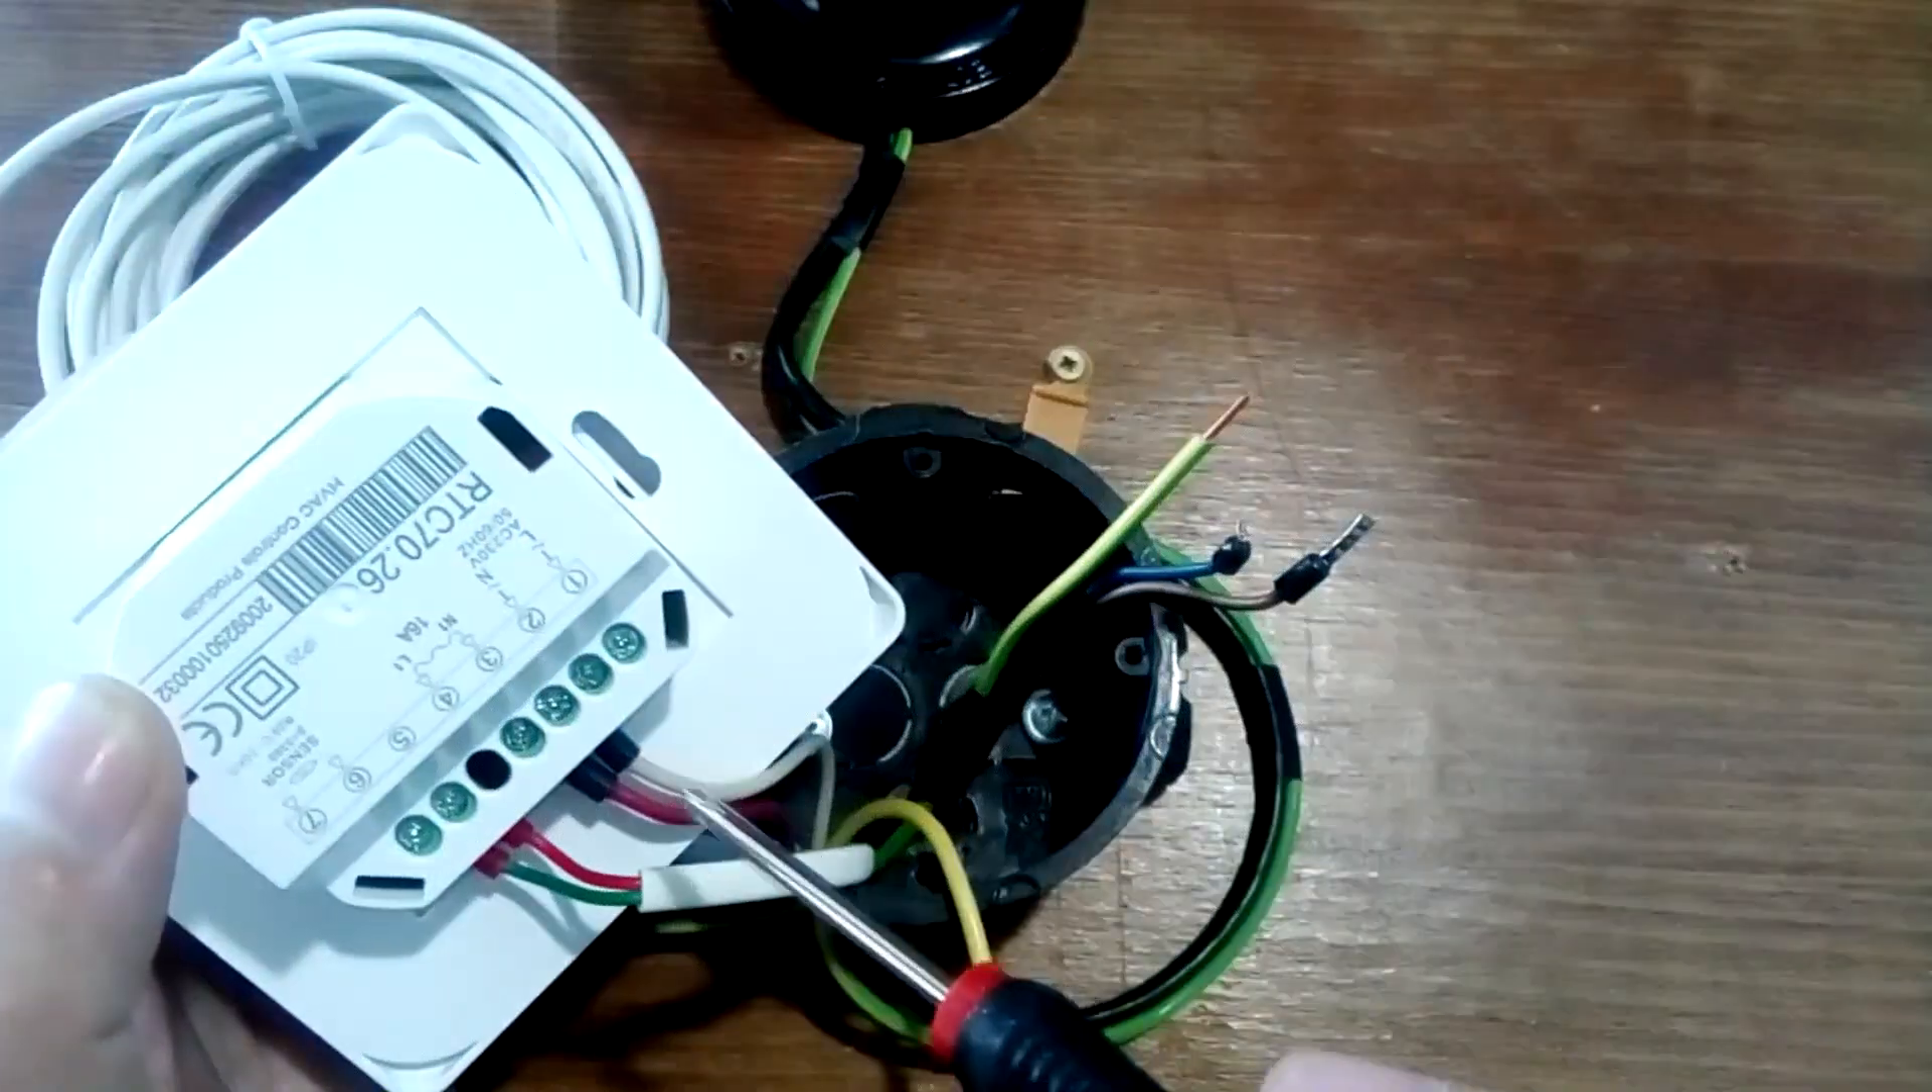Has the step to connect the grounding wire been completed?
No.